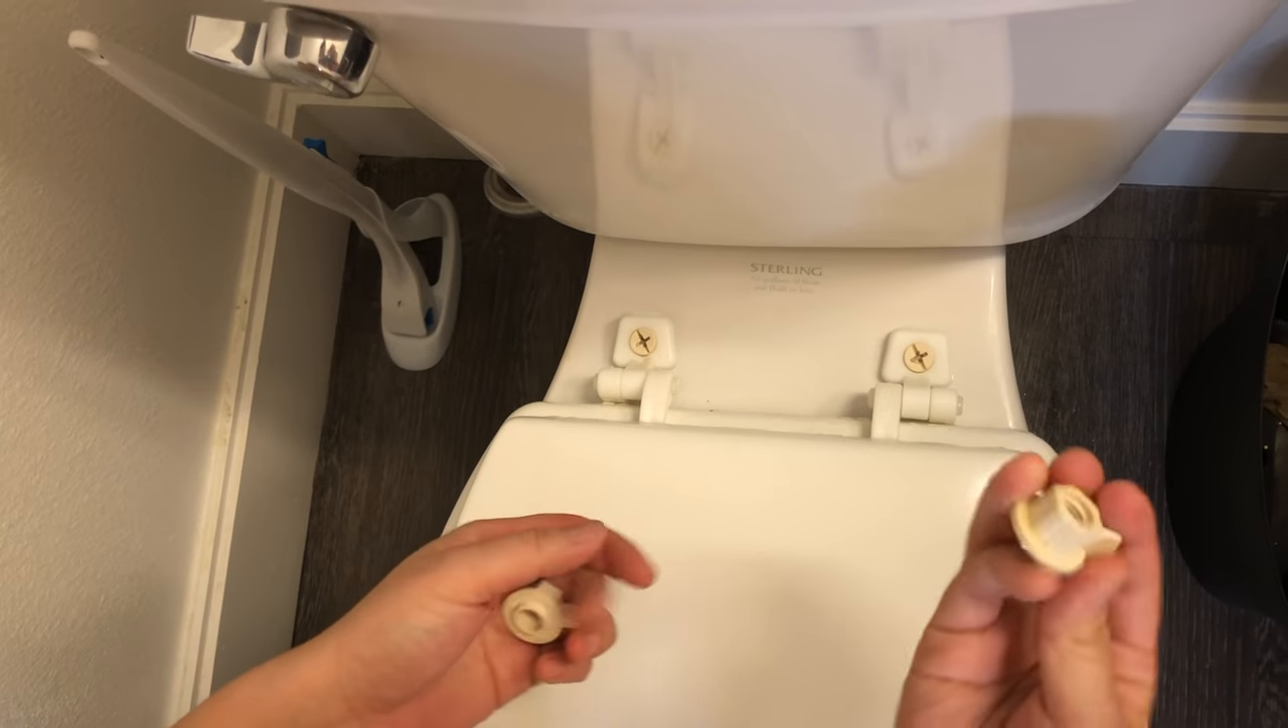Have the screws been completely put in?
Yes.